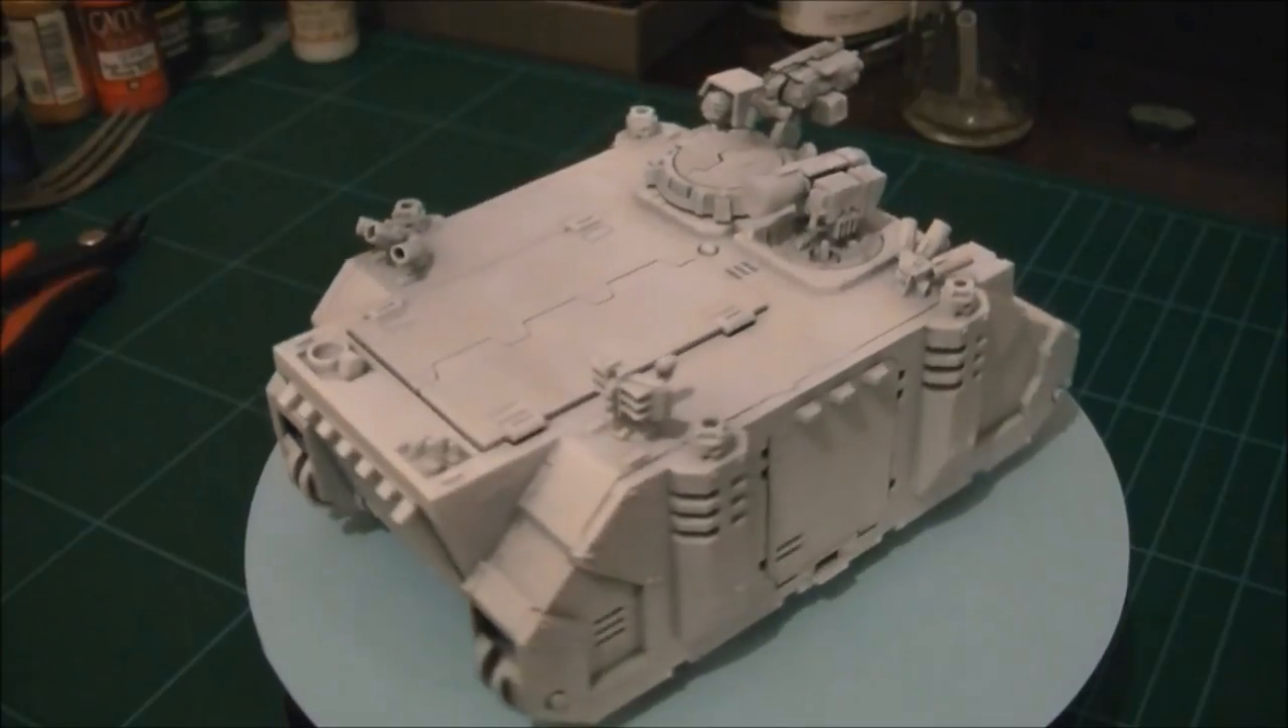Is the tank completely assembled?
Yes.